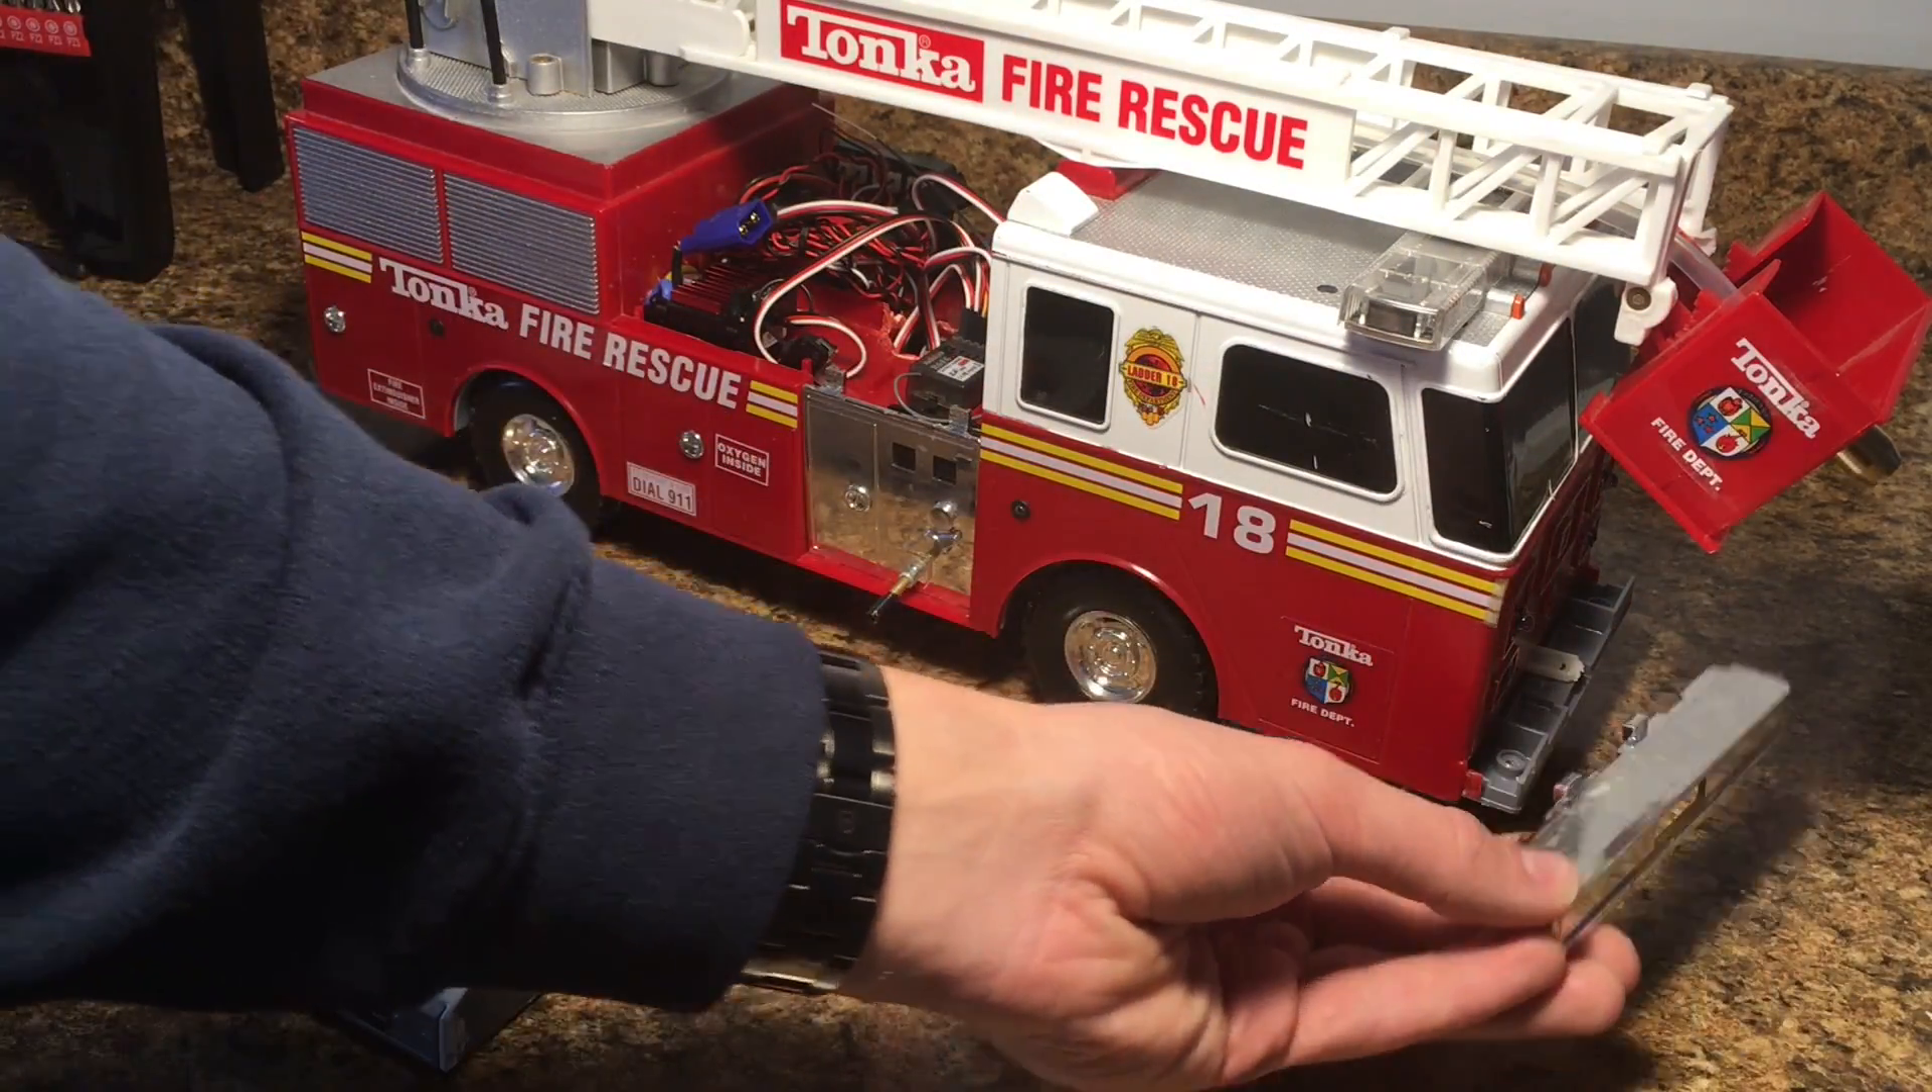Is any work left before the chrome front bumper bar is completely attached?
Yes.